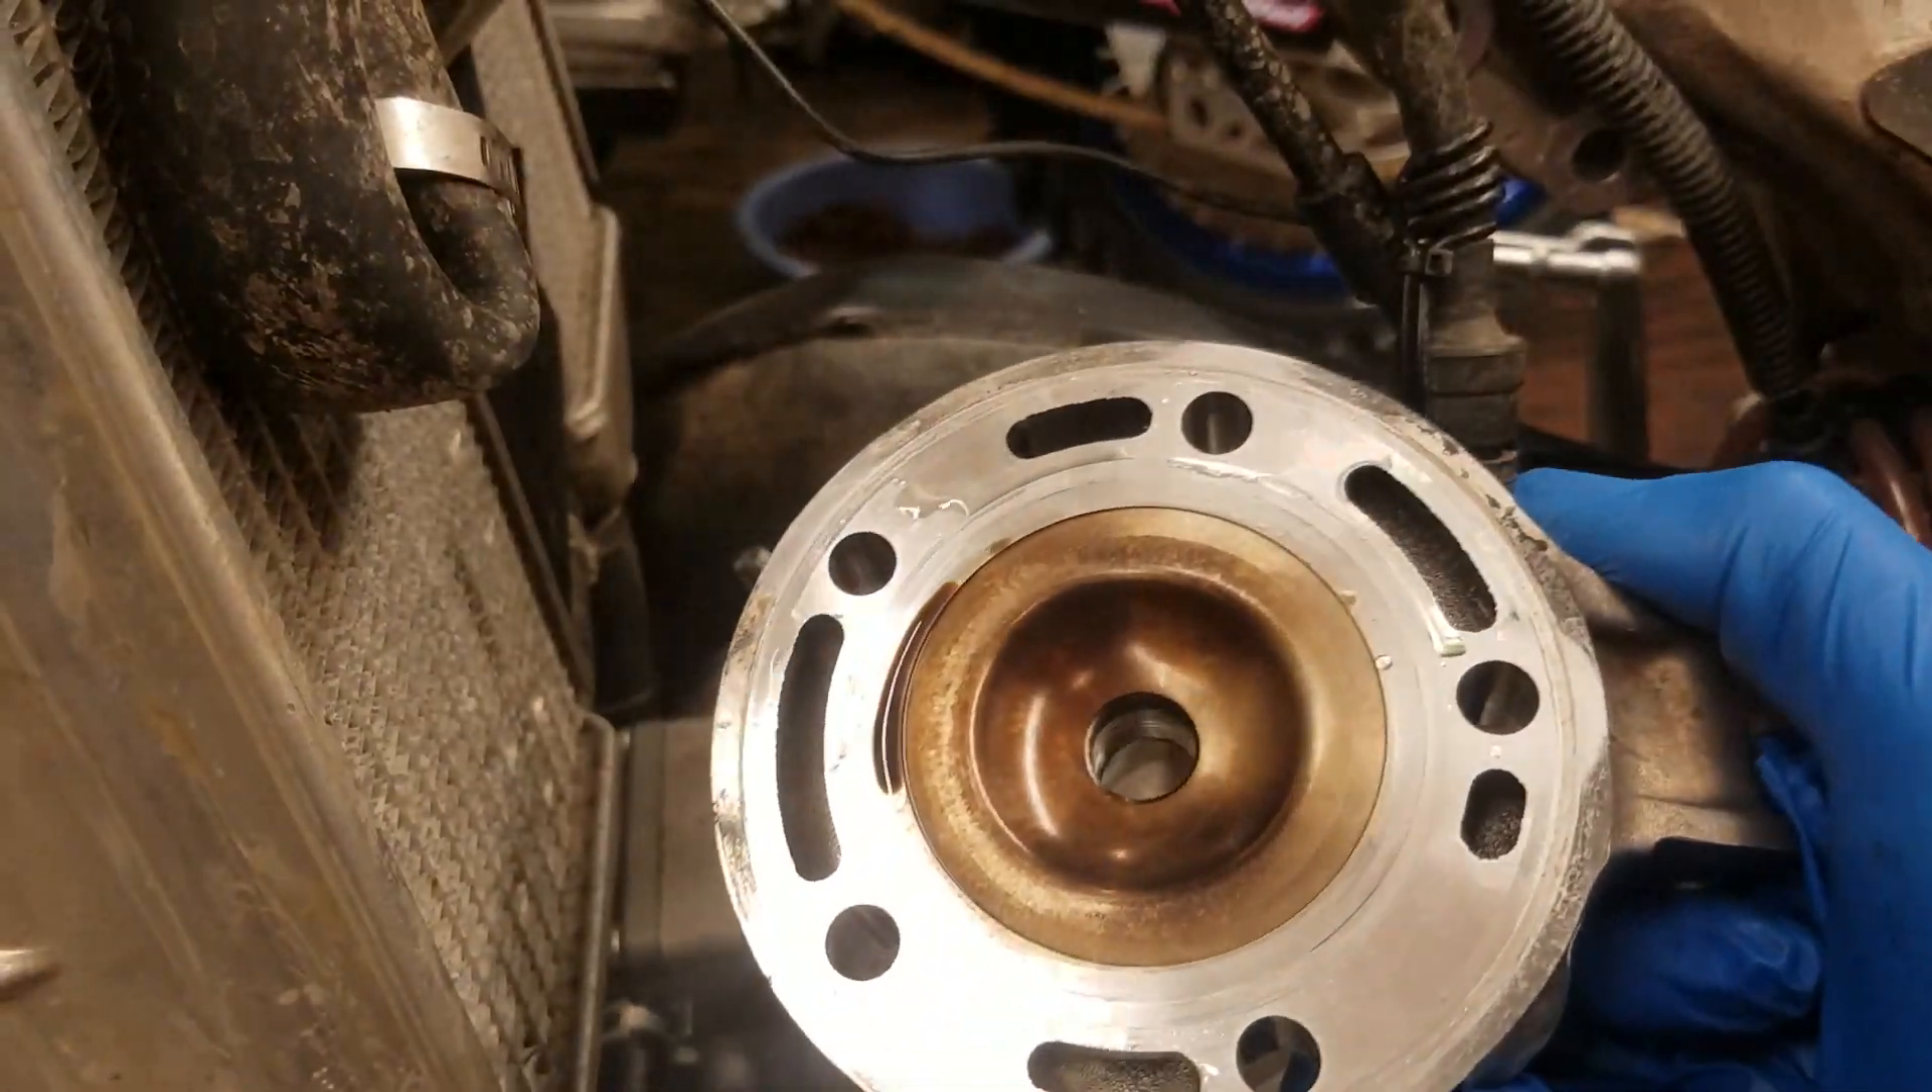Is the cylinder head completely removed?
Yes.